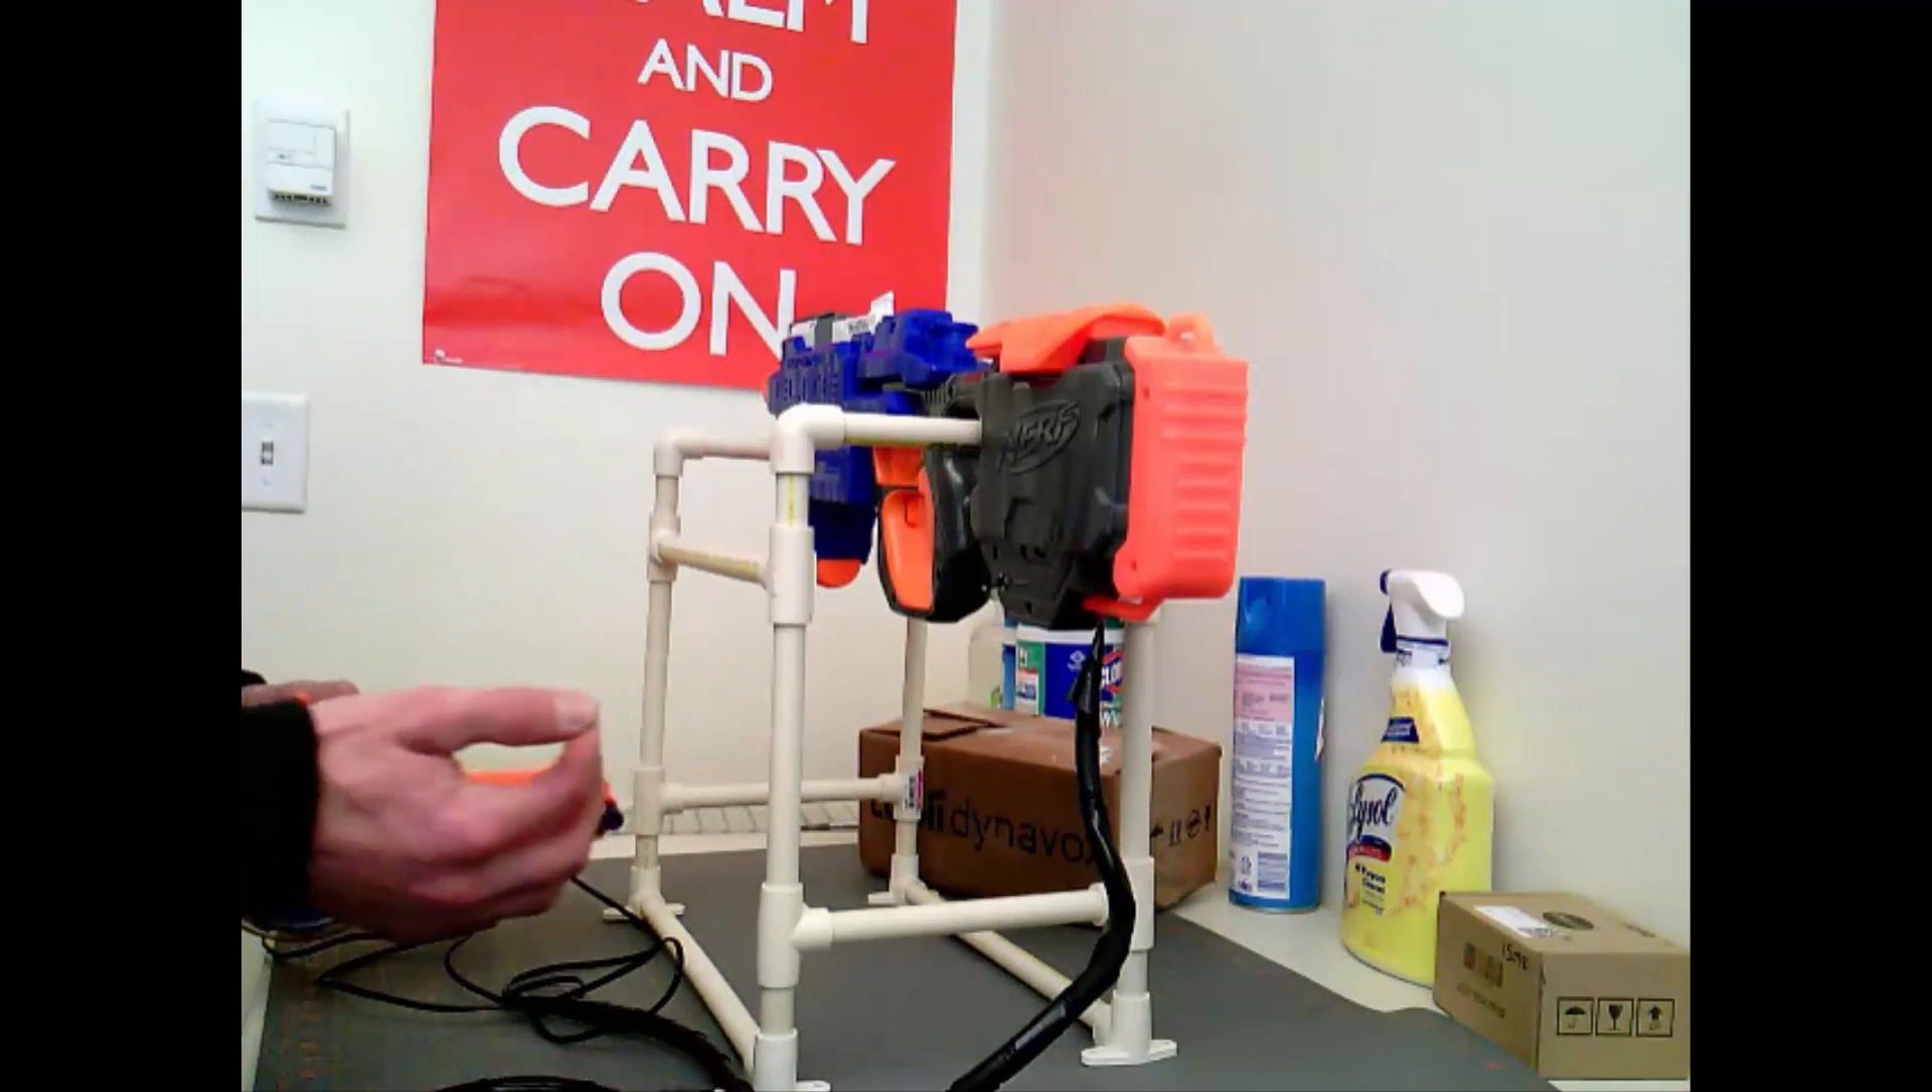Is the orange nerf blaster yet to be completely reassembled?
No.